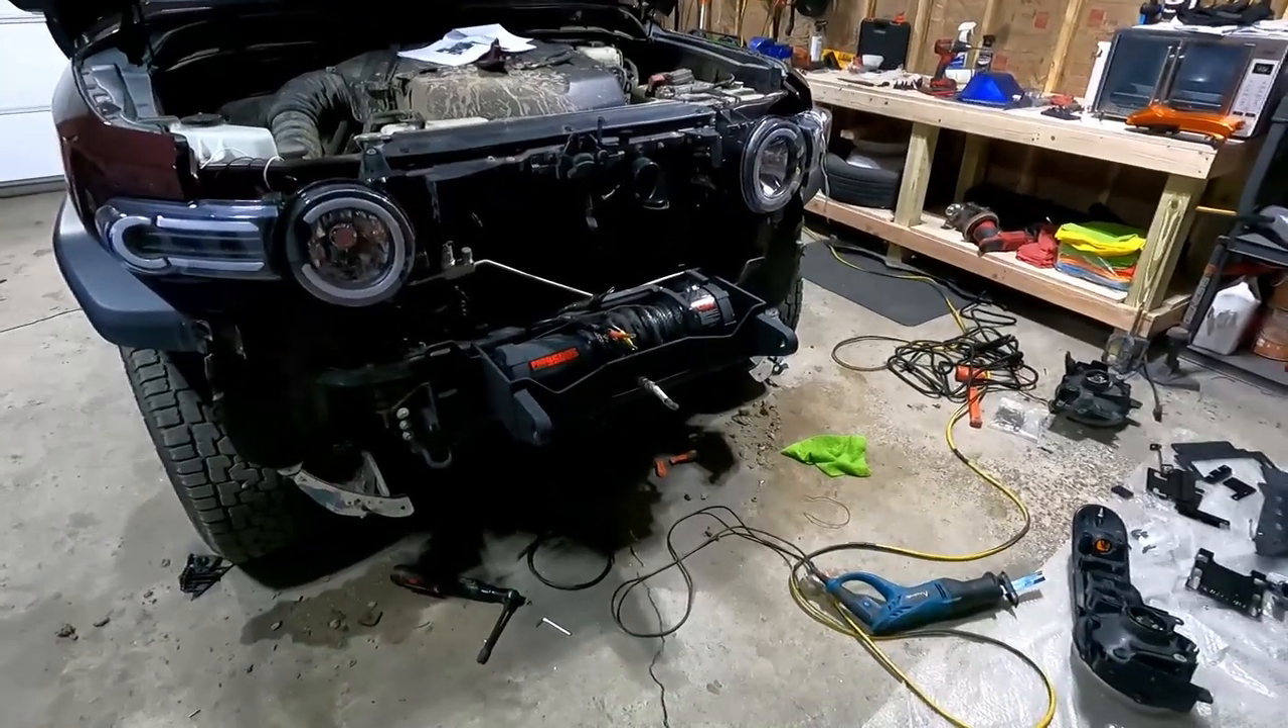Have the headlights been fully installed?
Yes.